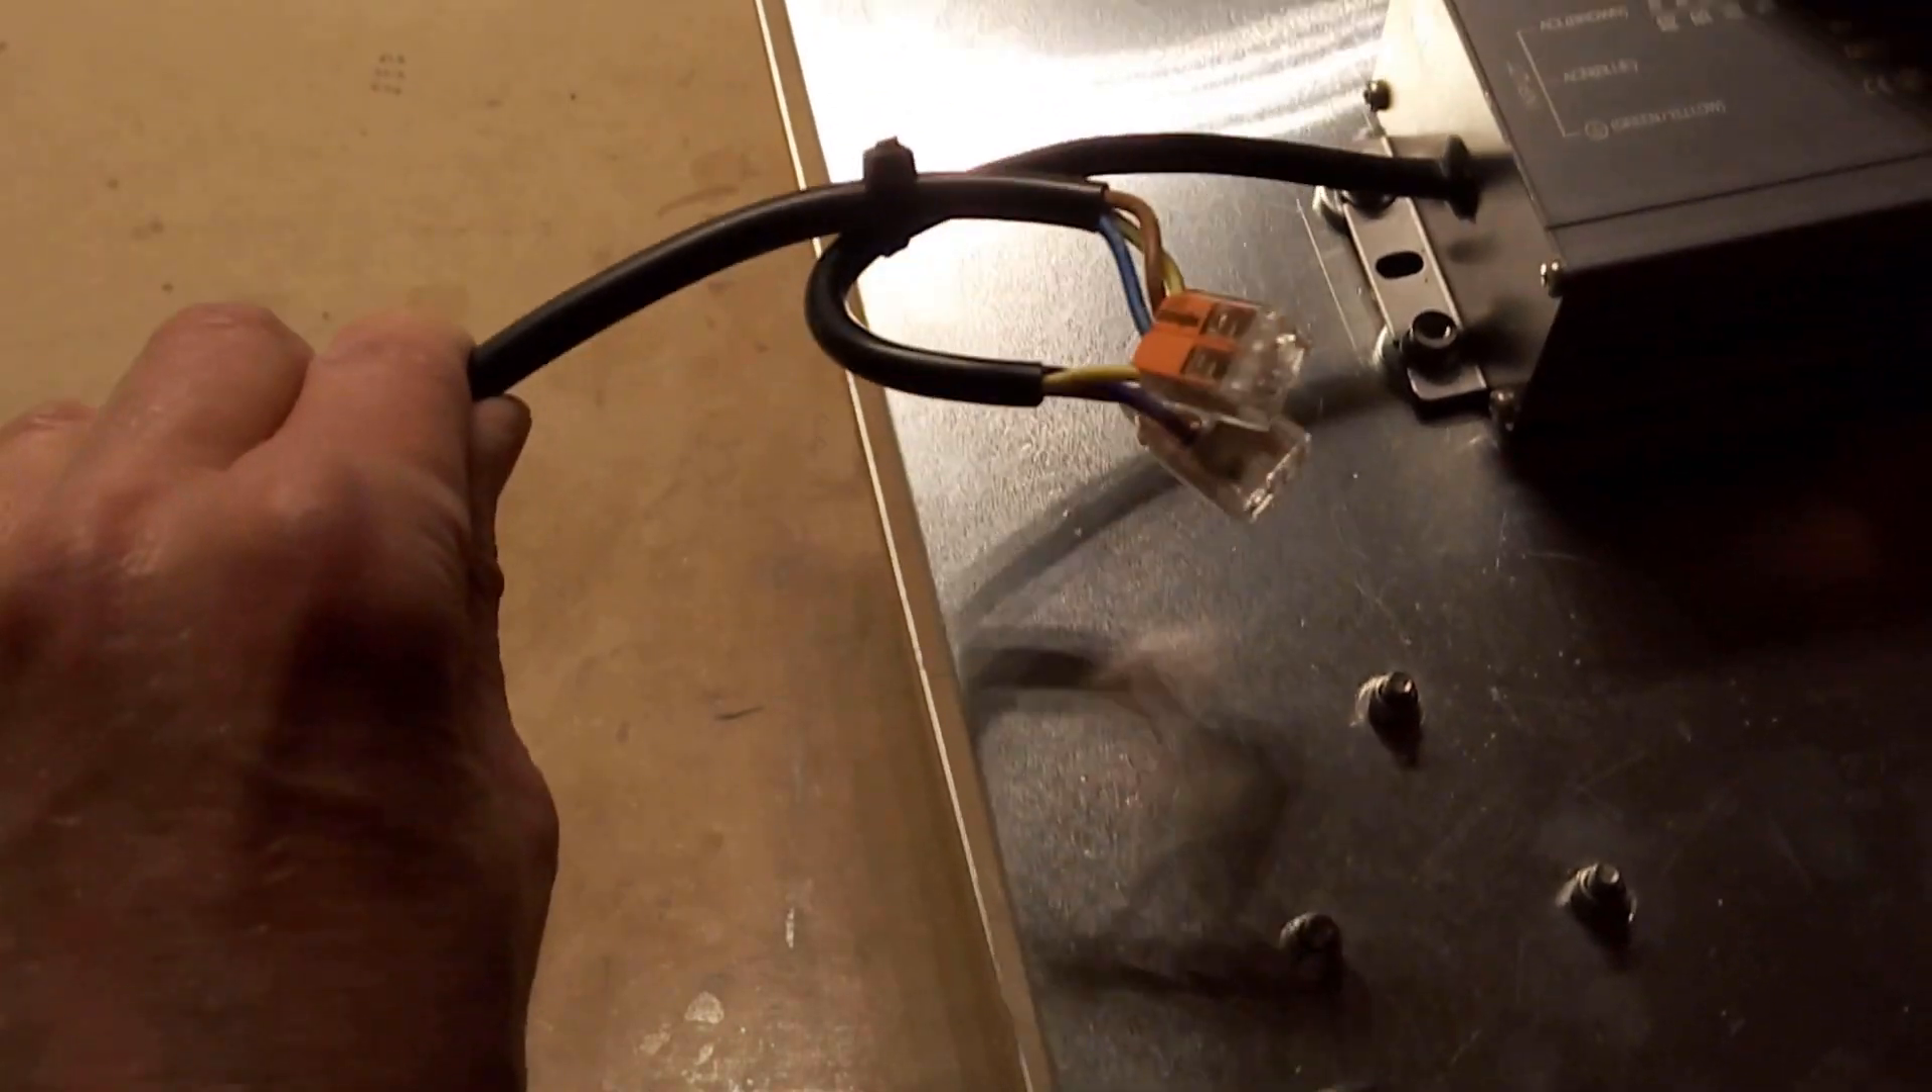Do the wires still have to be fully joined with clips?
No.